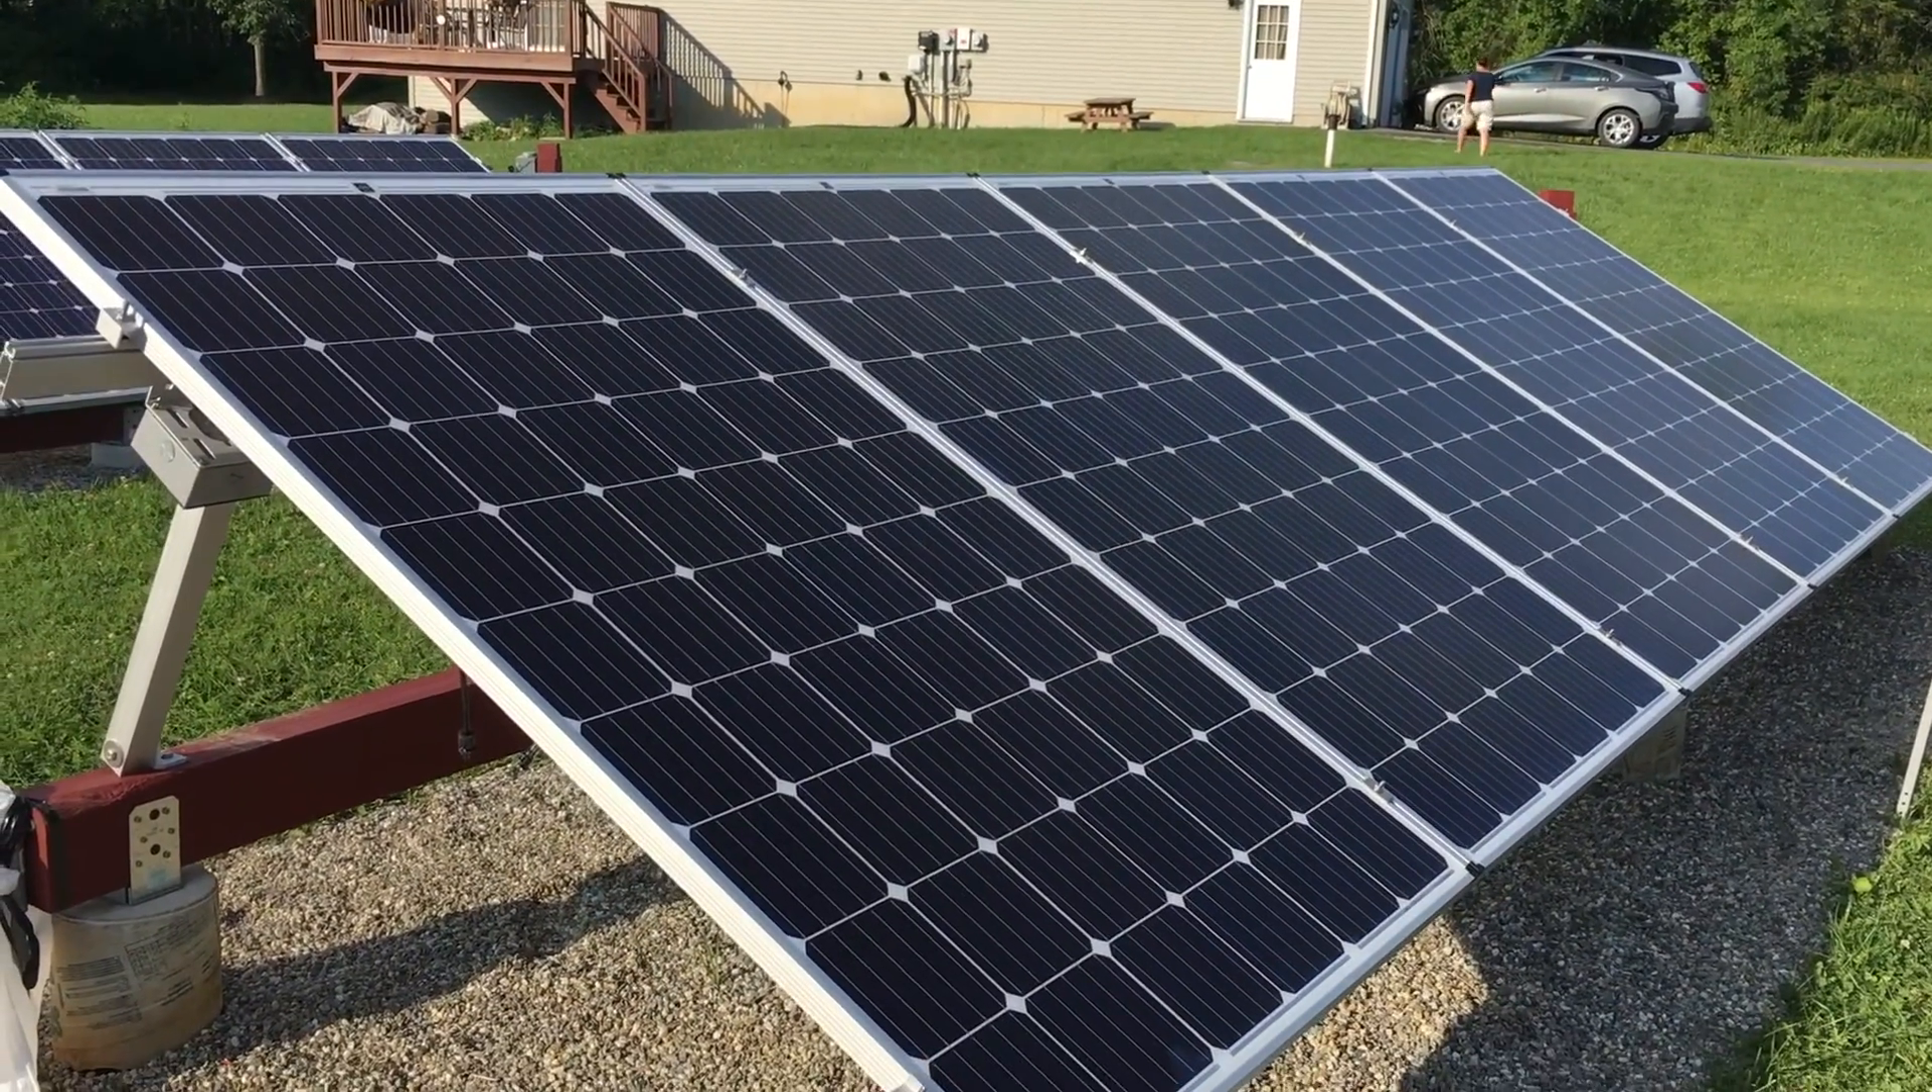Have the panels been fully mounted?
Yes.